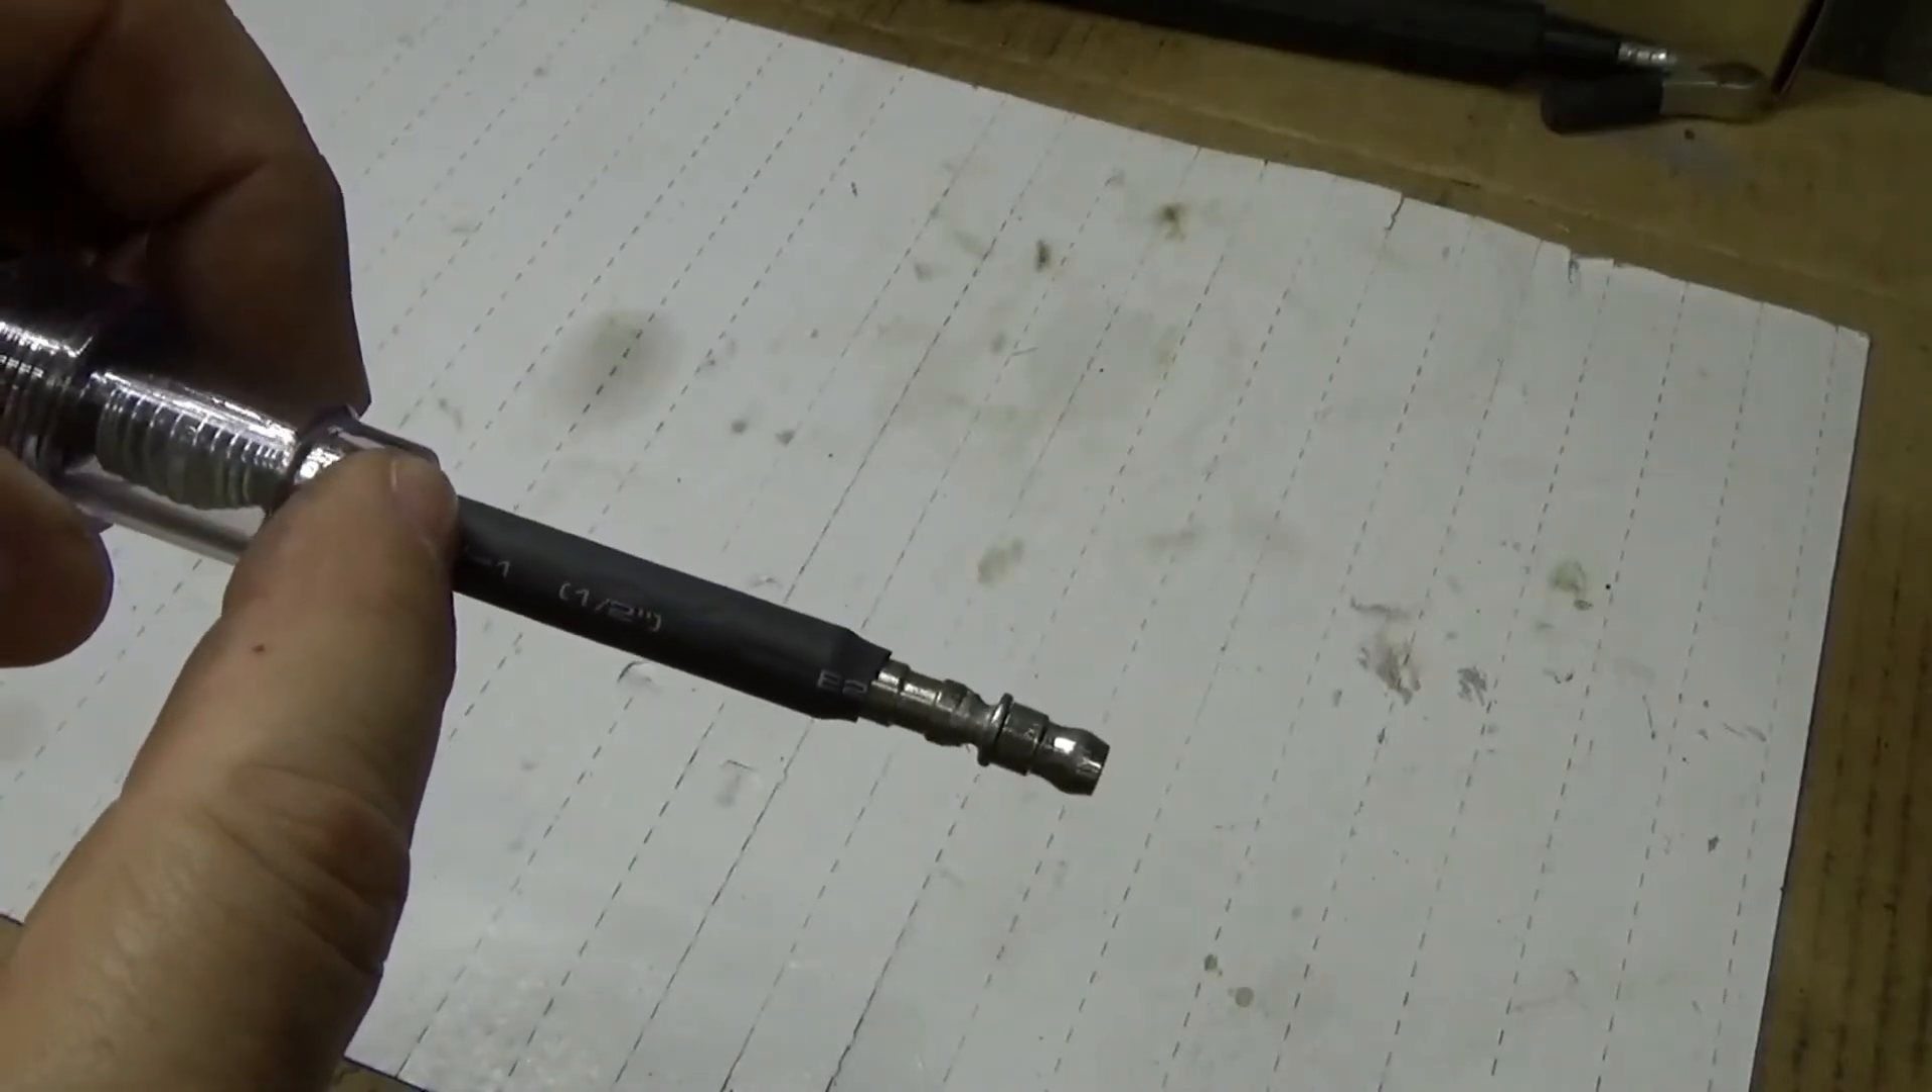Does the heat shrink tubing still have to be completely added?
No.